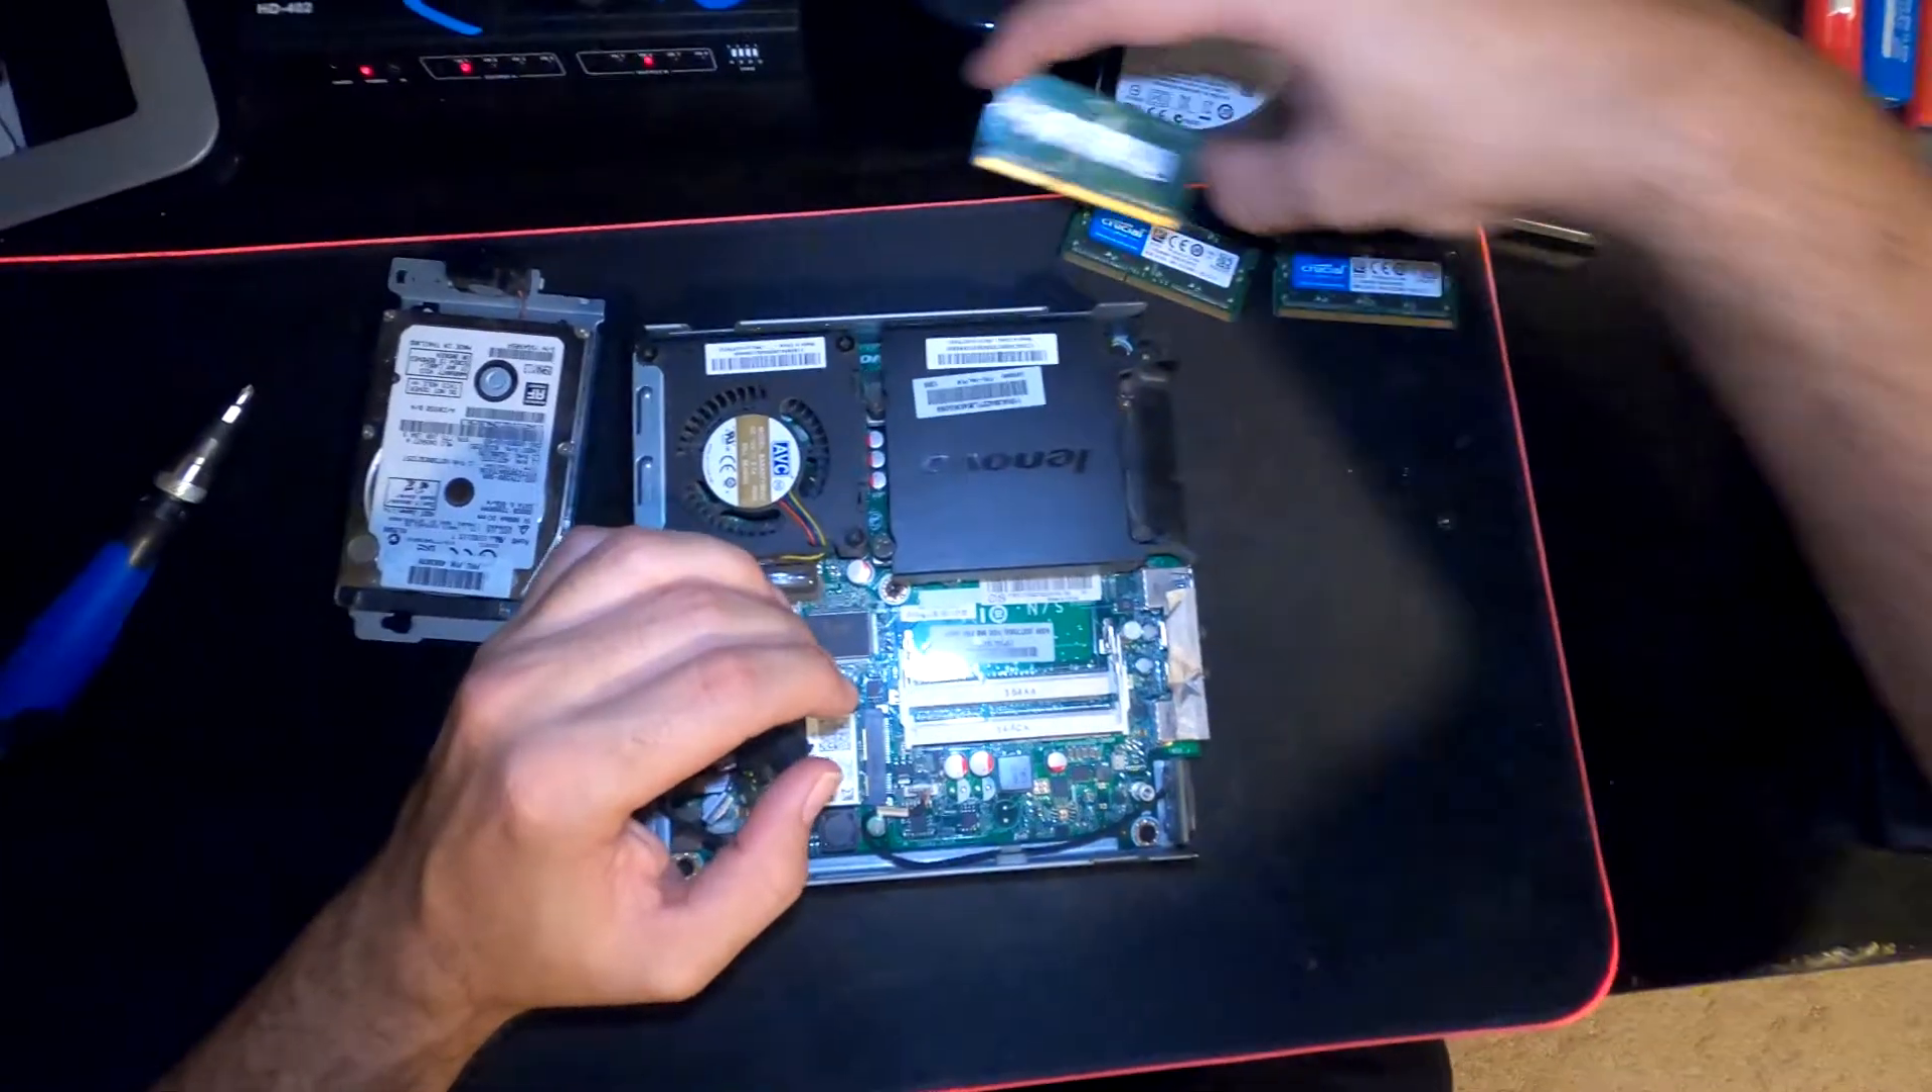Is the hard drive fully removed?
Yes.